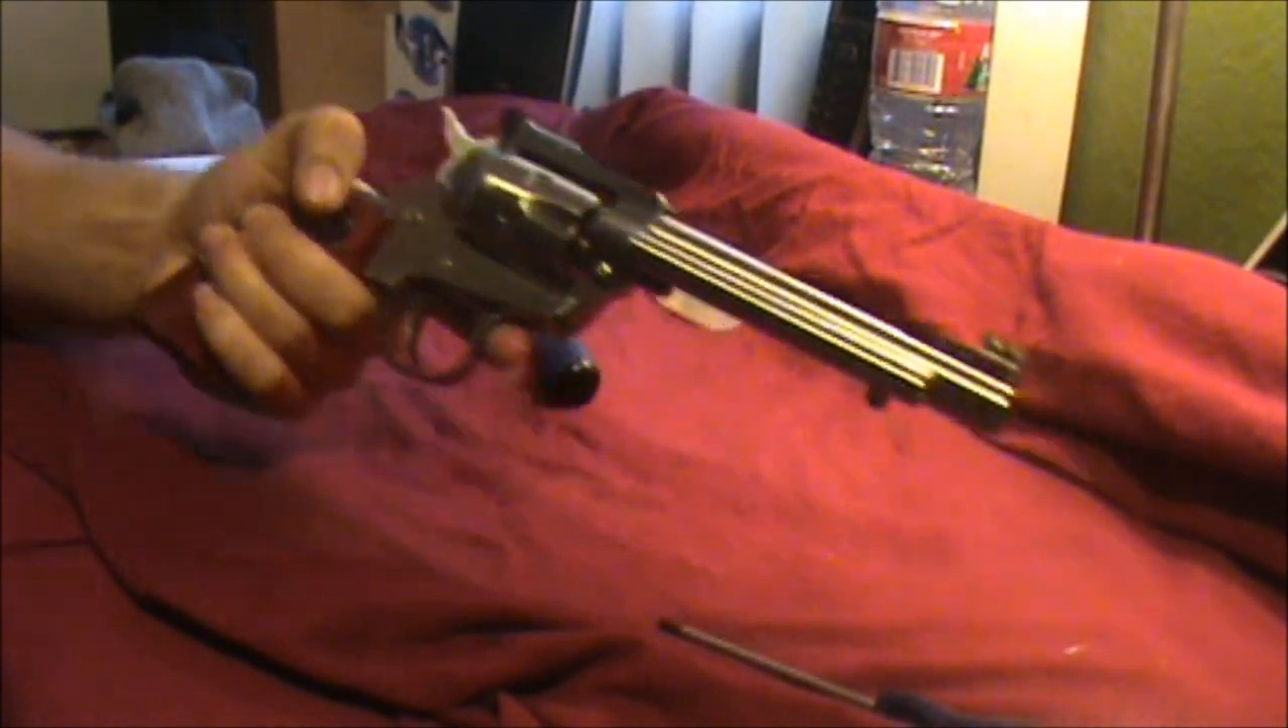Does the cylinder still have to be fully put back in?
No.